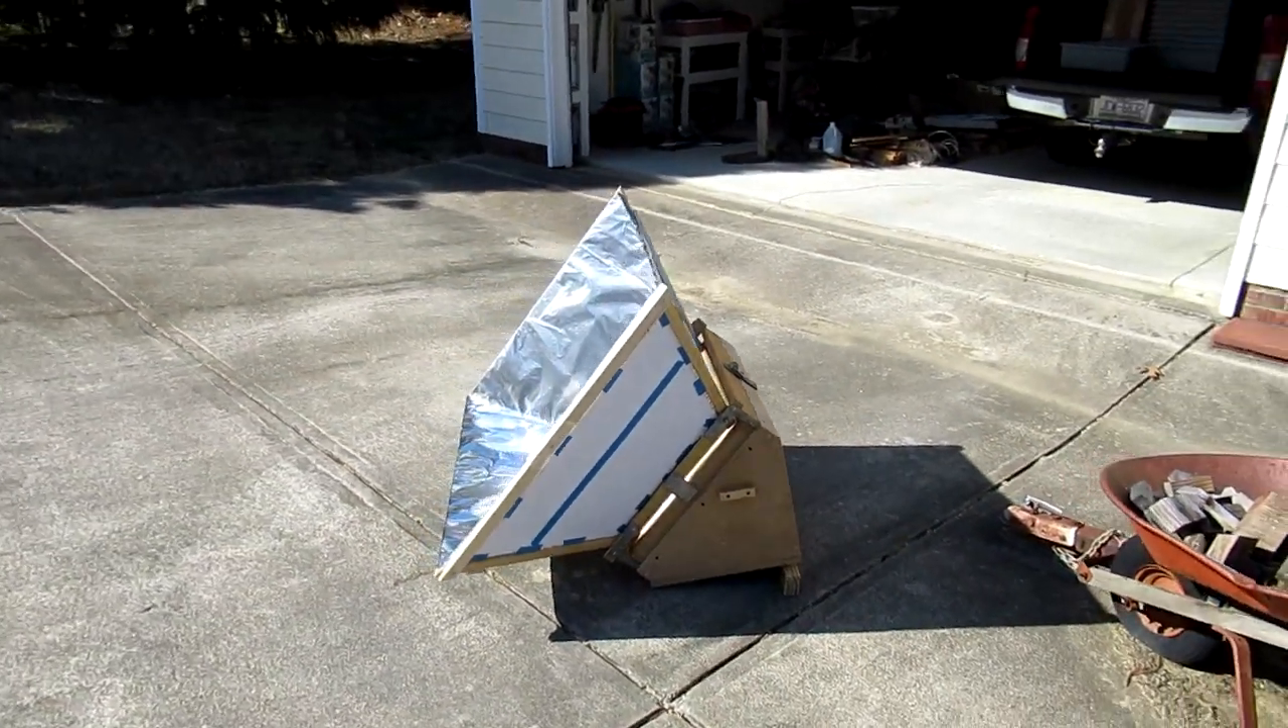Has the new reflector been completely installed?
Yes.